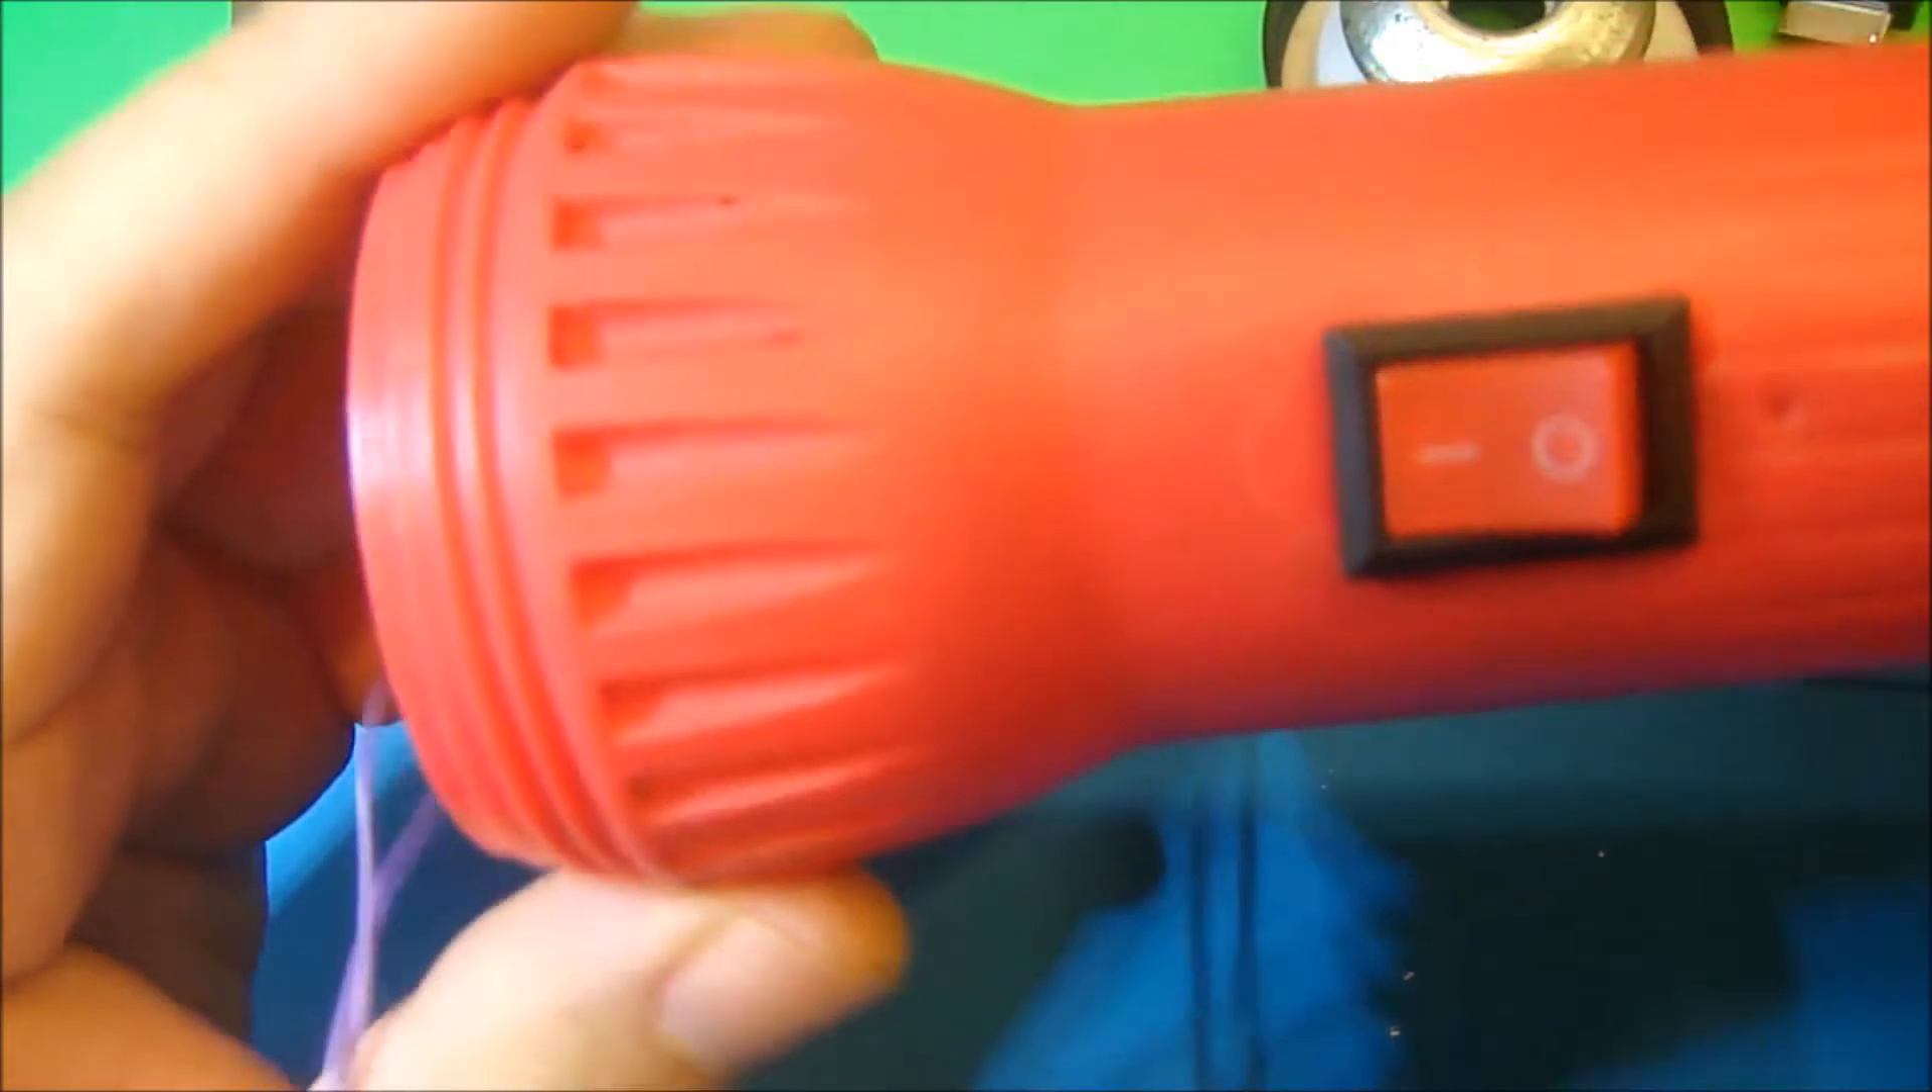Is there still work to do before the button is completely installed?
No.